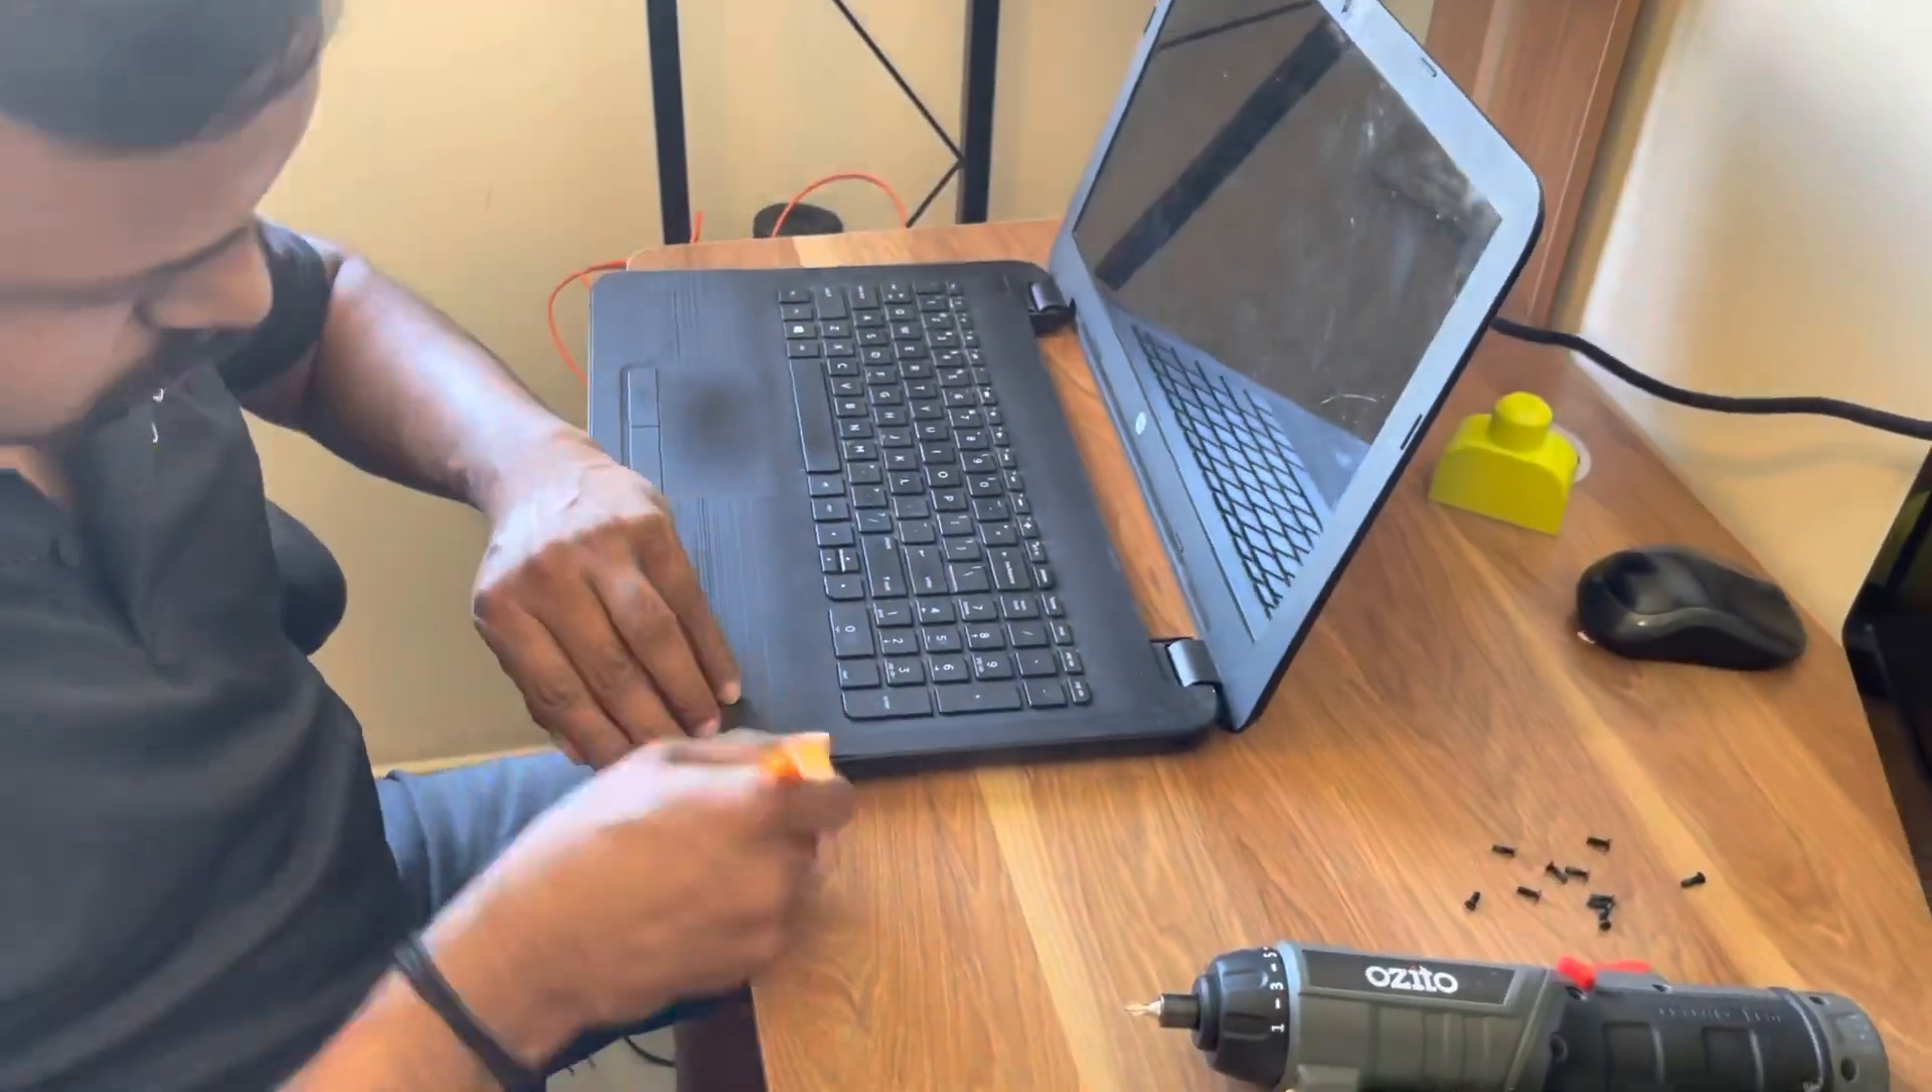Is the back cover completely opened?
No.